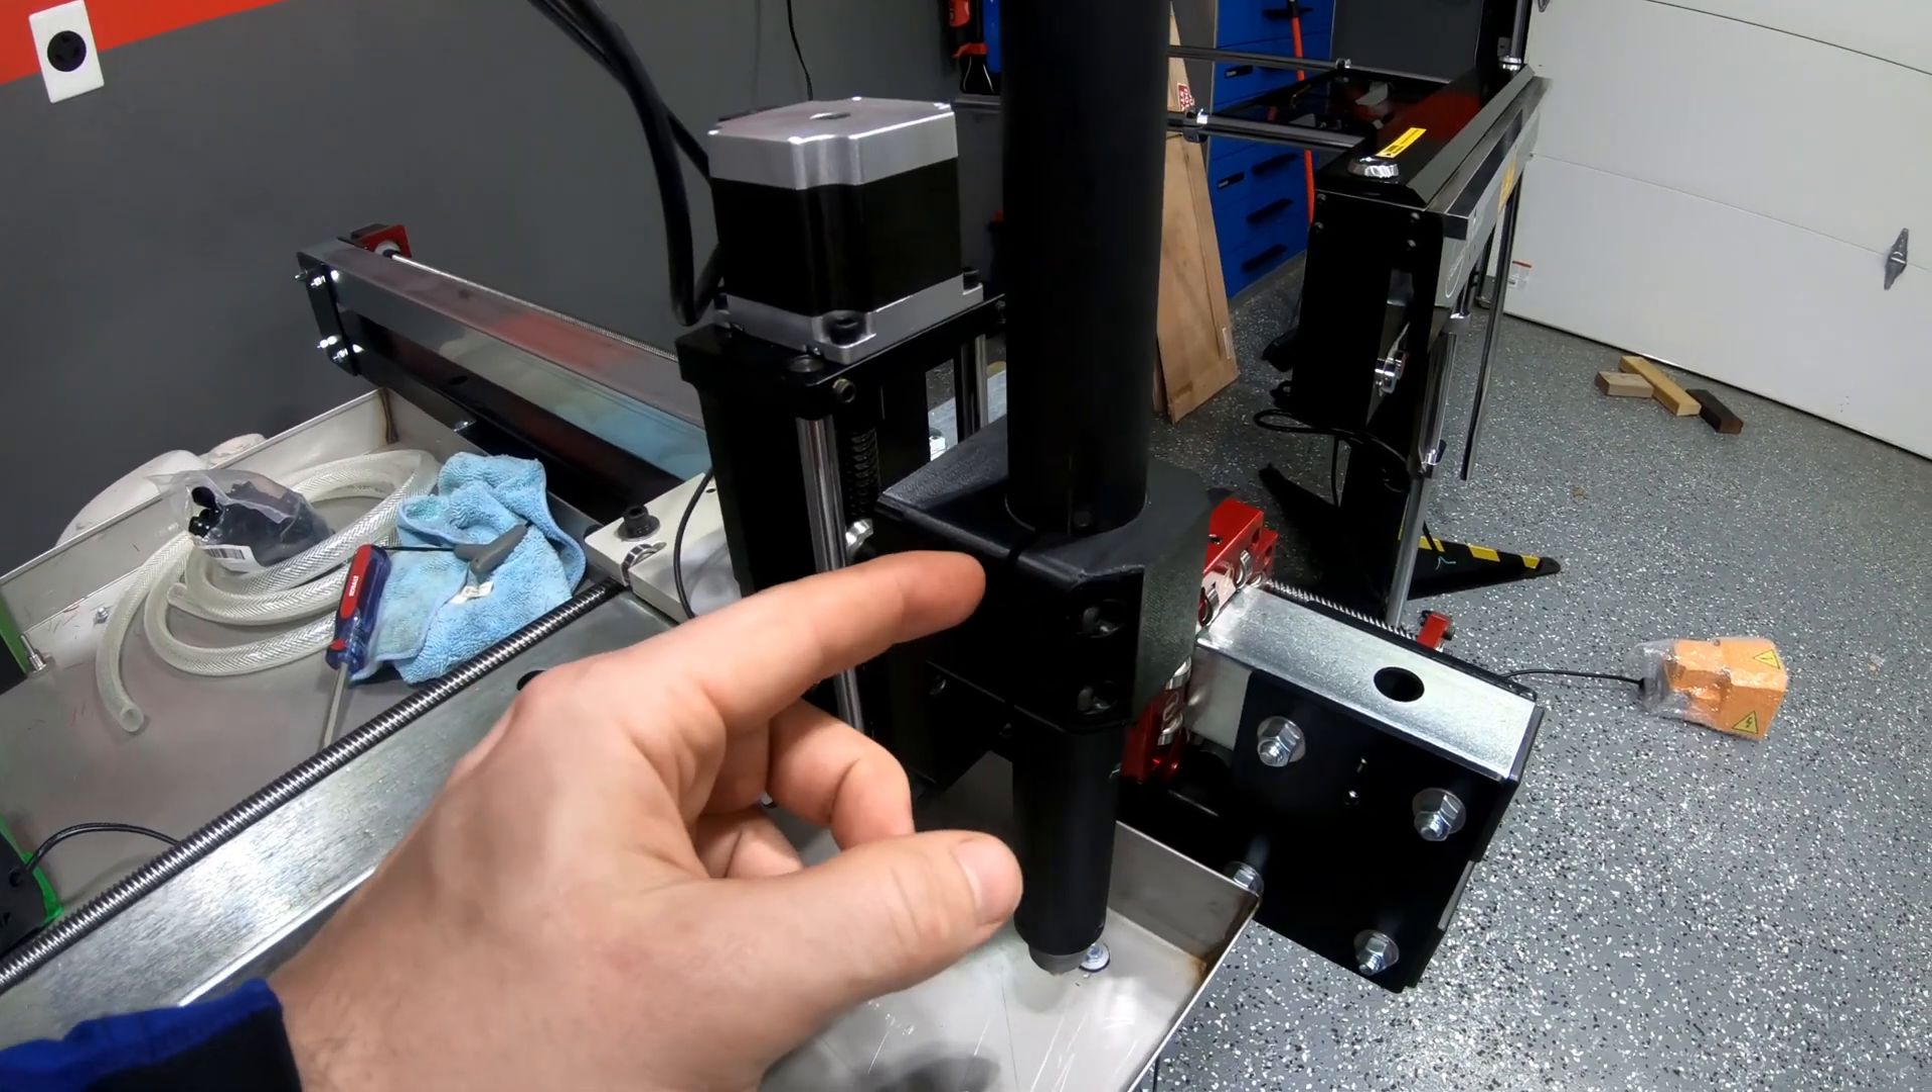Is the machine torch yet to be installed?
No.